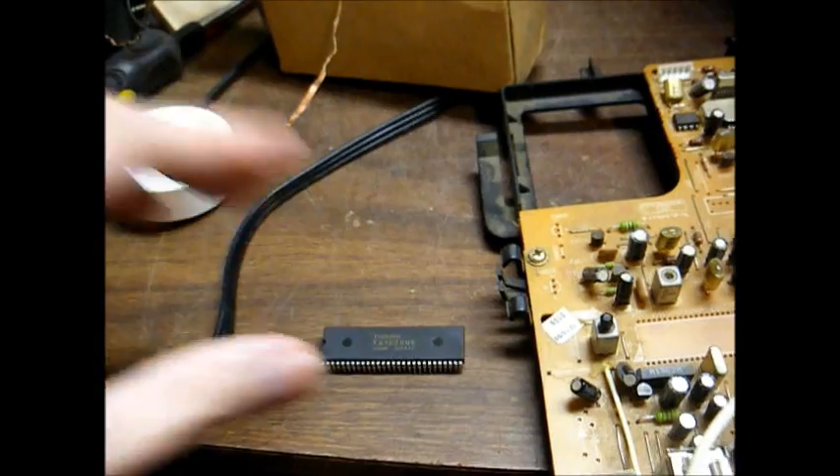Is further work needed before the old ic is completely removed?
No.